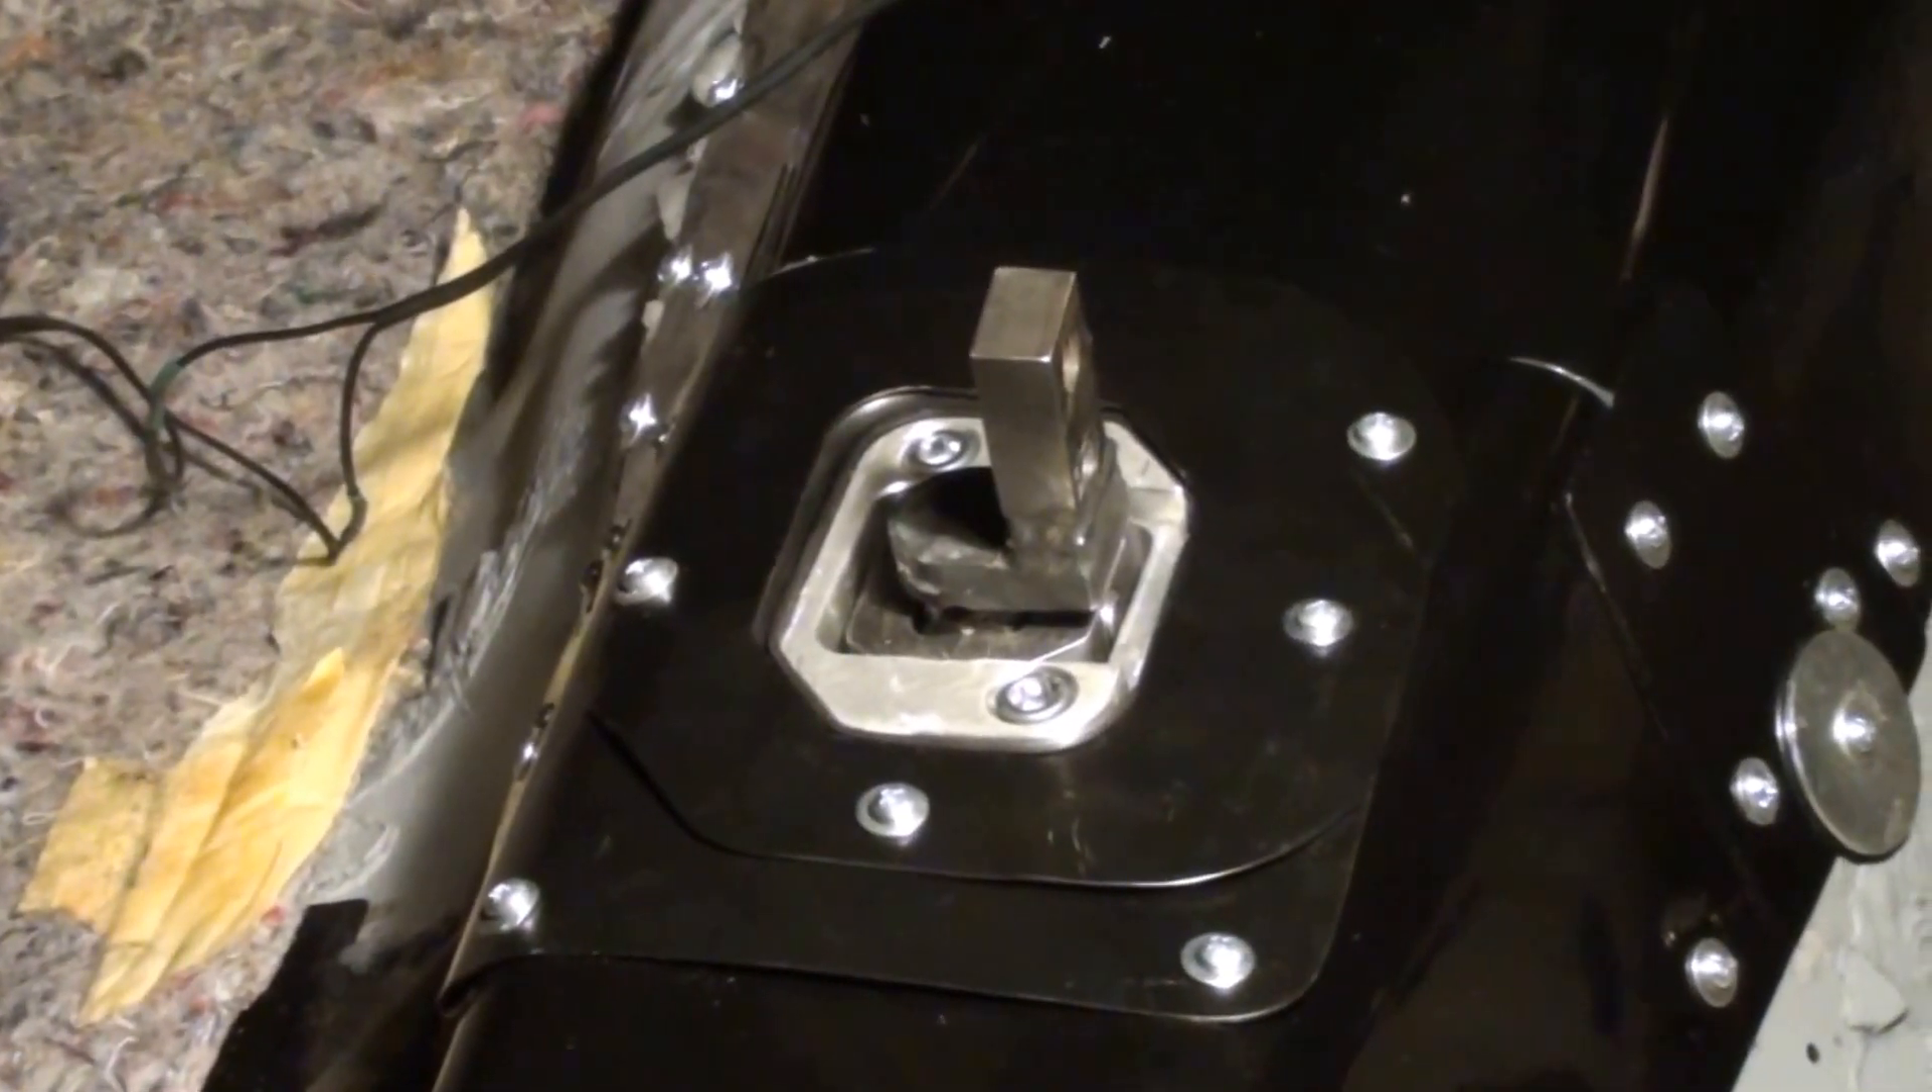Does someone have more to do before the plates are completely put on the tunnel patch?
No.